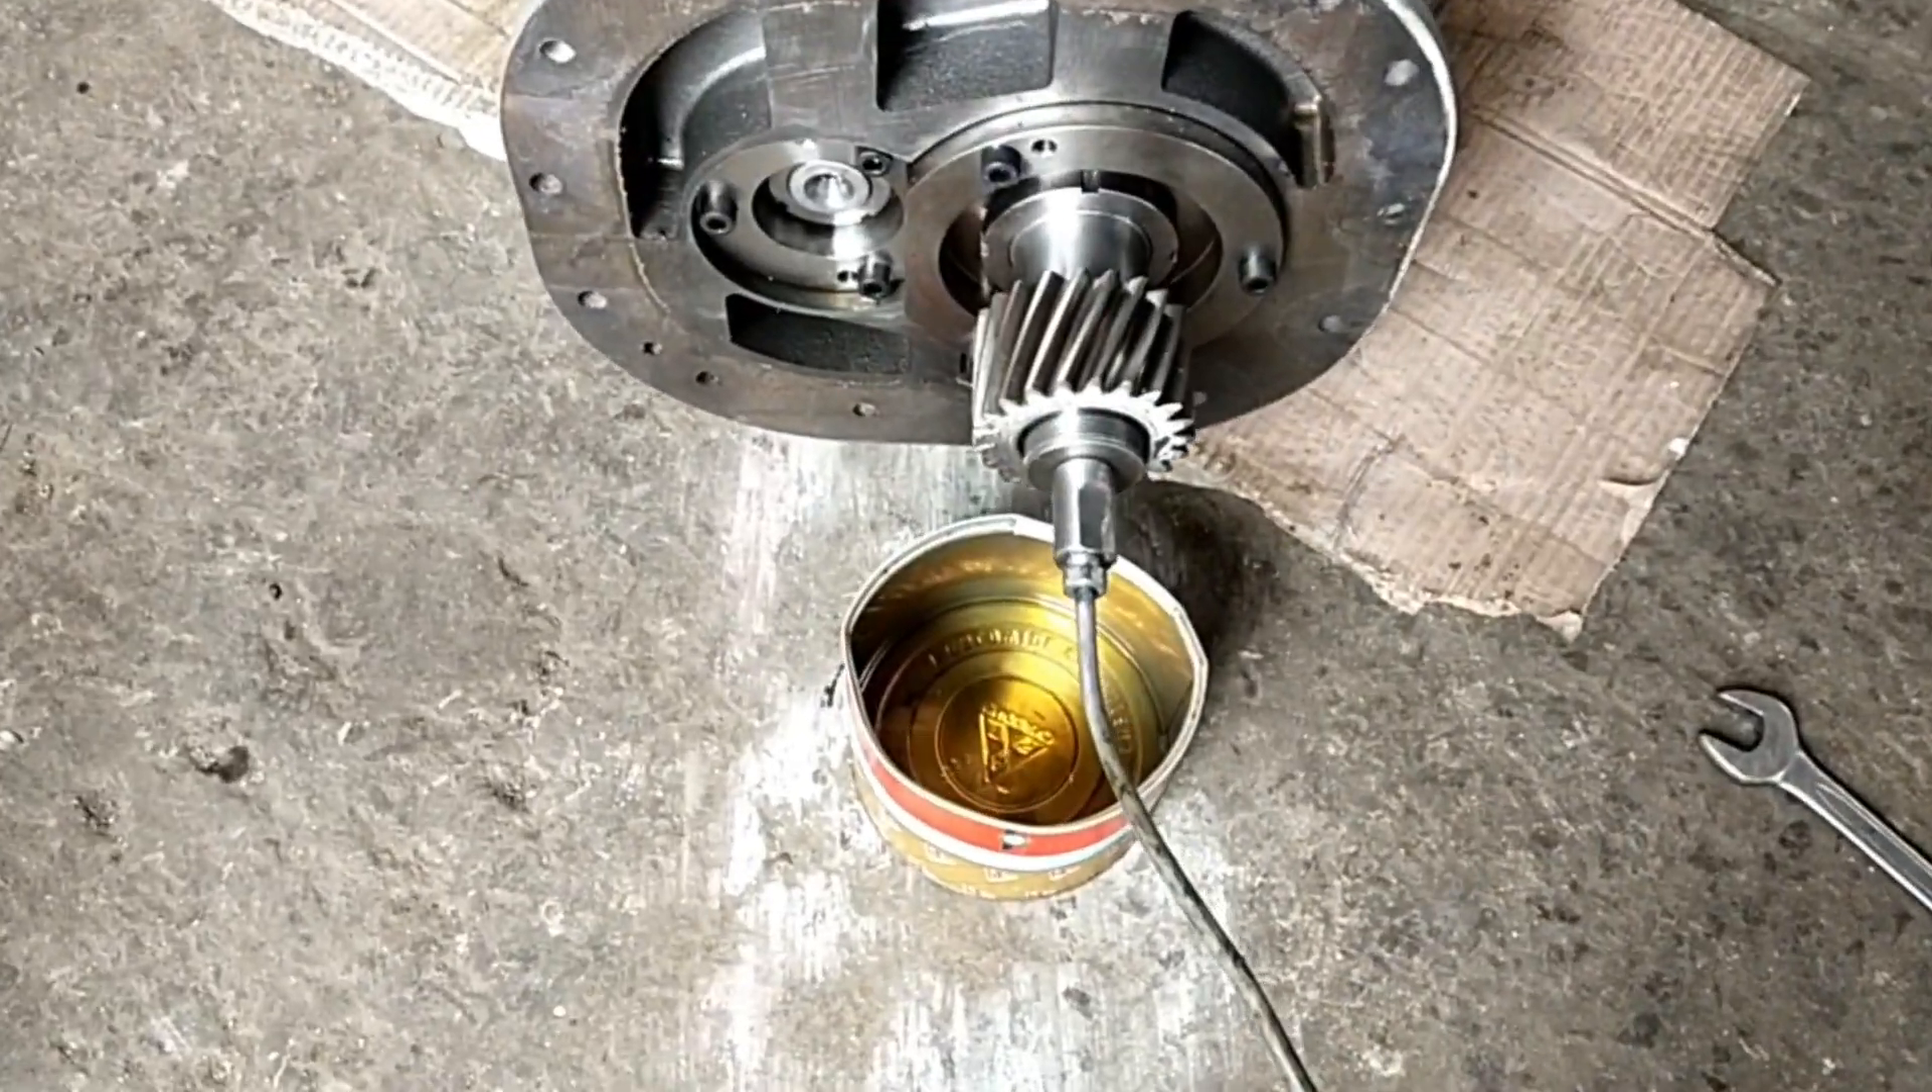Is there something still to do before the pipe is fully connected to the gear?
No.